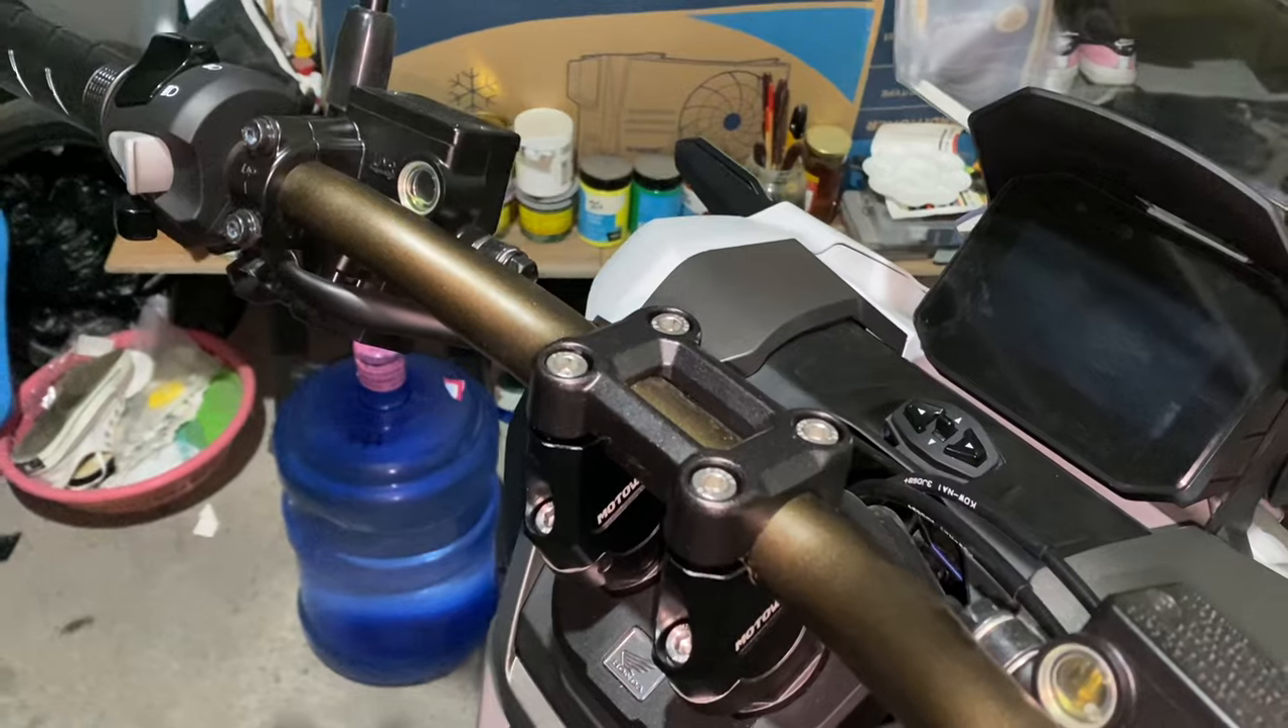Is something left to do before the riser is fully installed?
No.